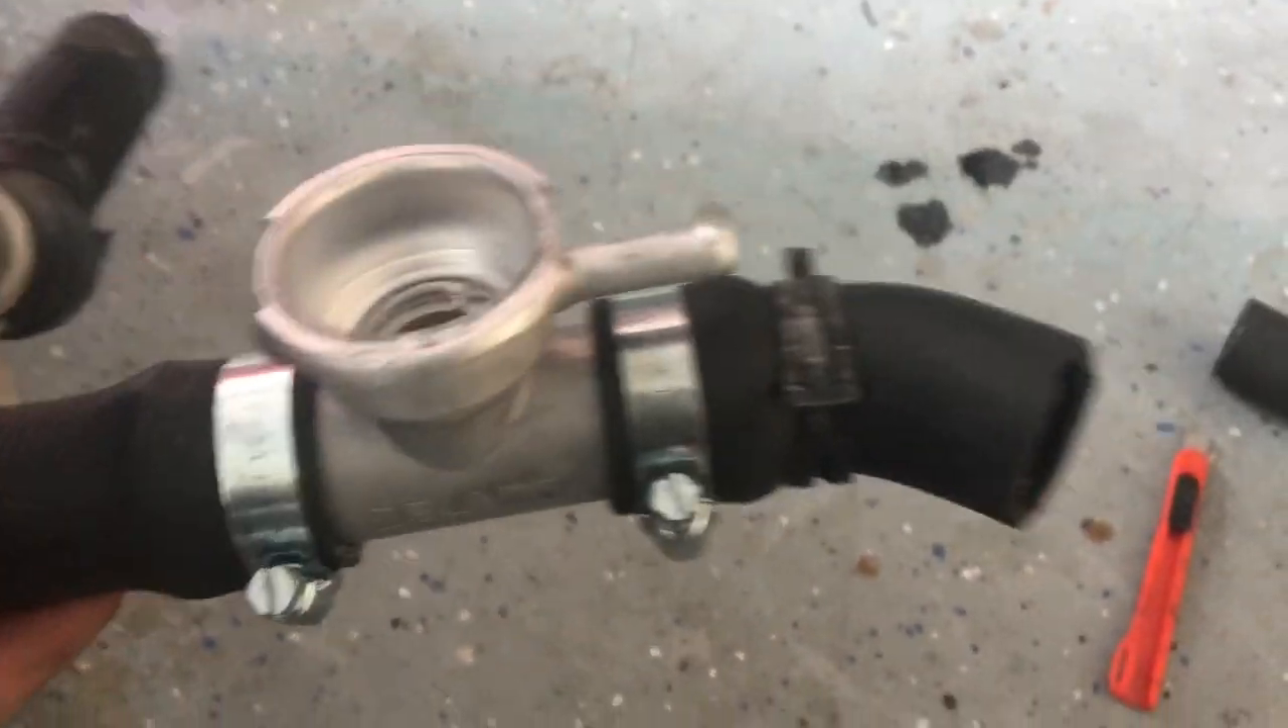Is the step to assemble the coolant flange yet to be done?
No.